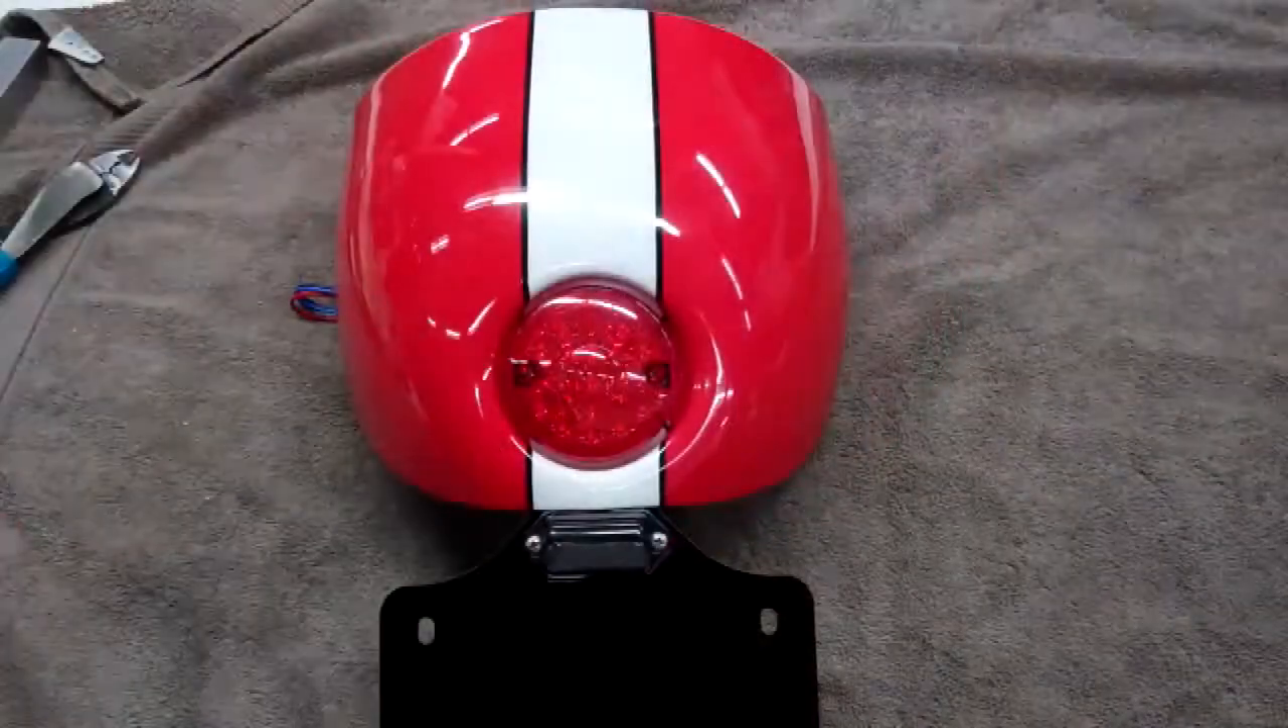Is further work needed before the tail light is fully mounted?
No.